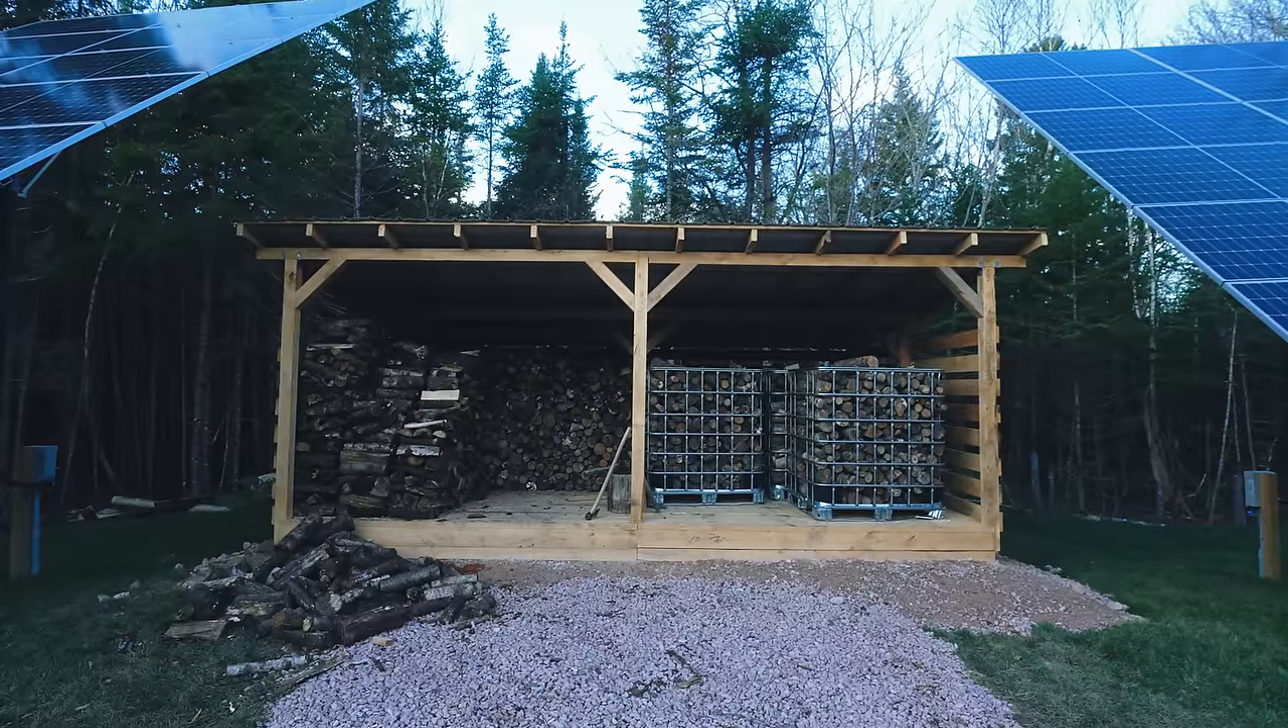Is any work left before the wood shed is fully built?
No.